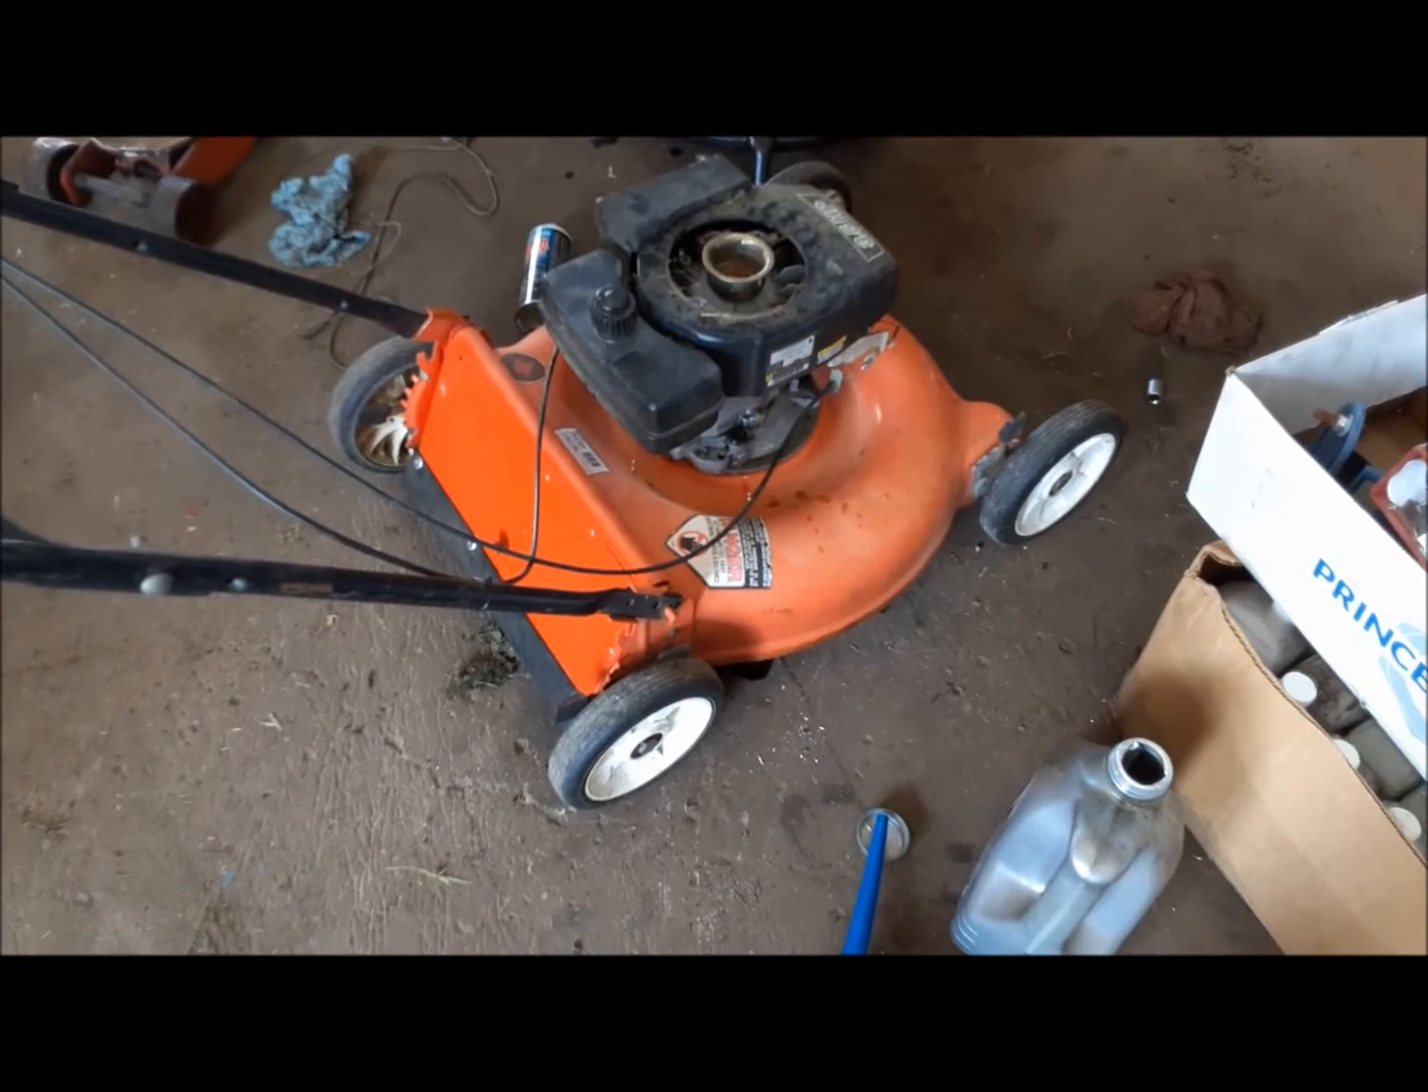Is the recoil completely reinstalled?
No.